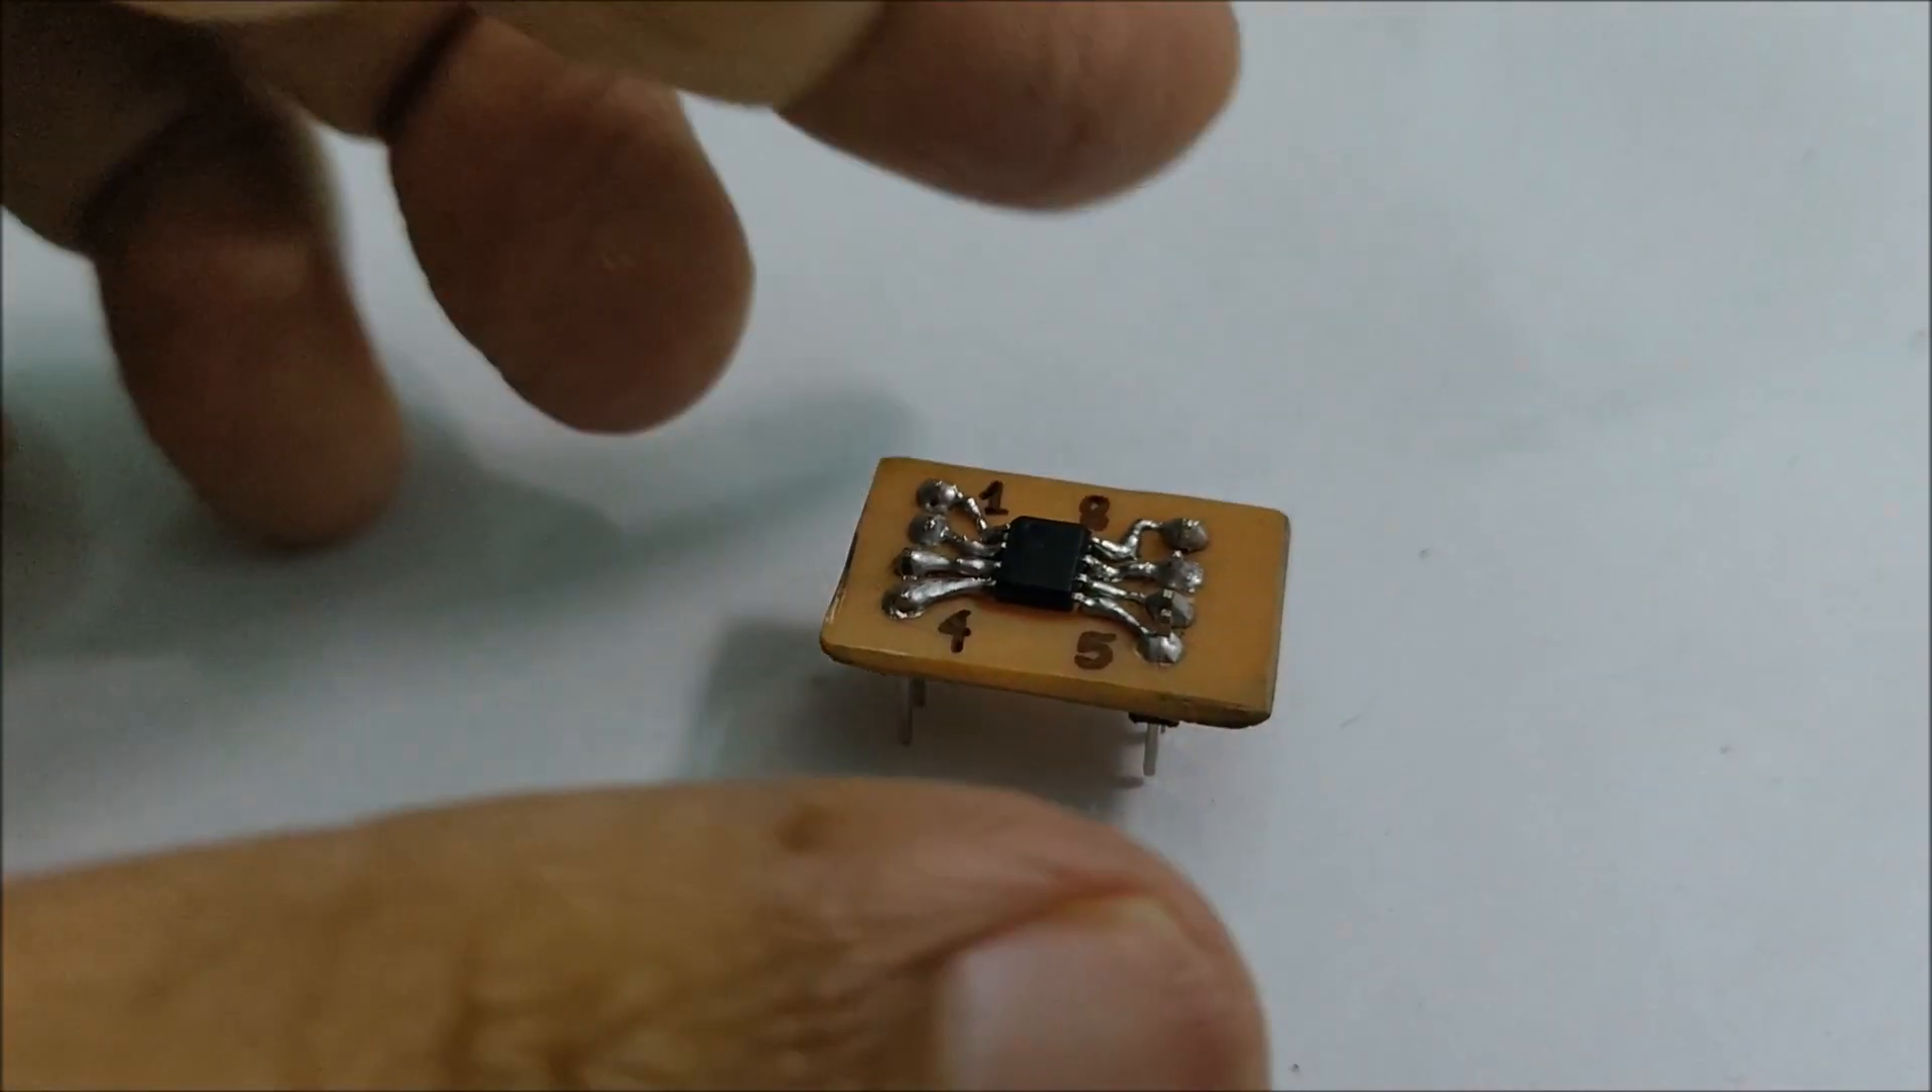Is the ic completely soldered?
Yes.